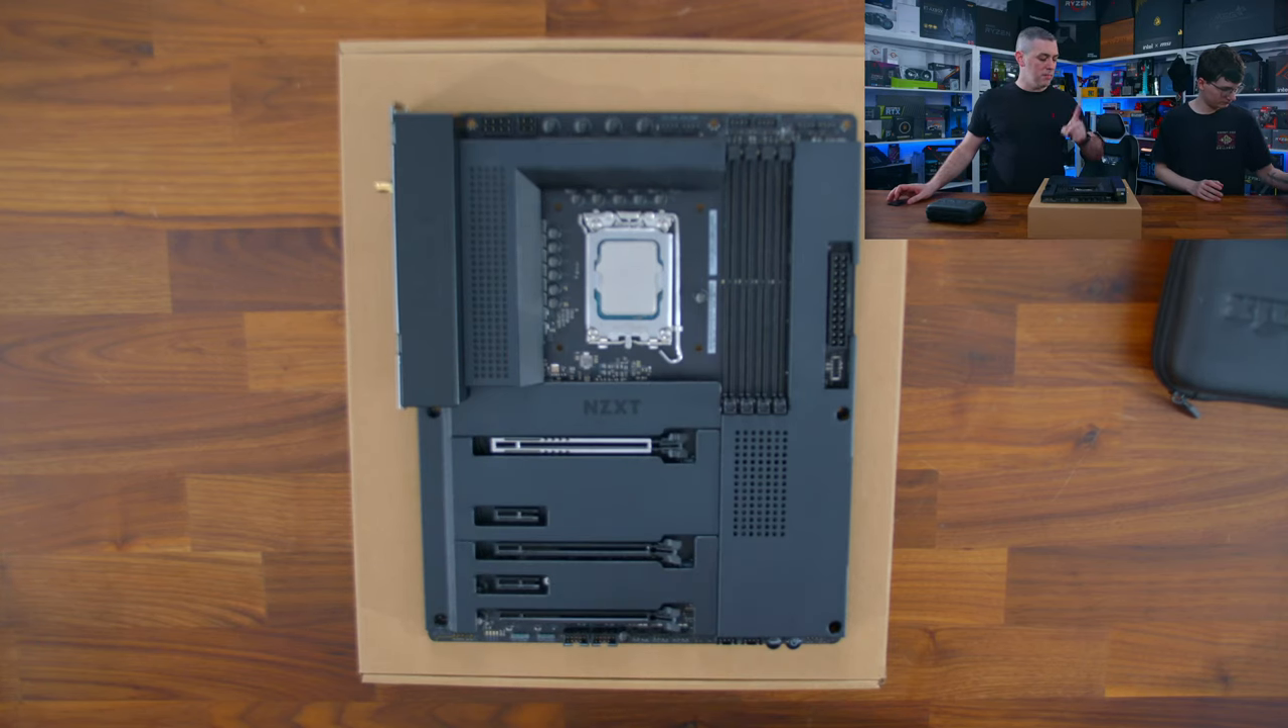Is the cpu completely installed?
Yes.